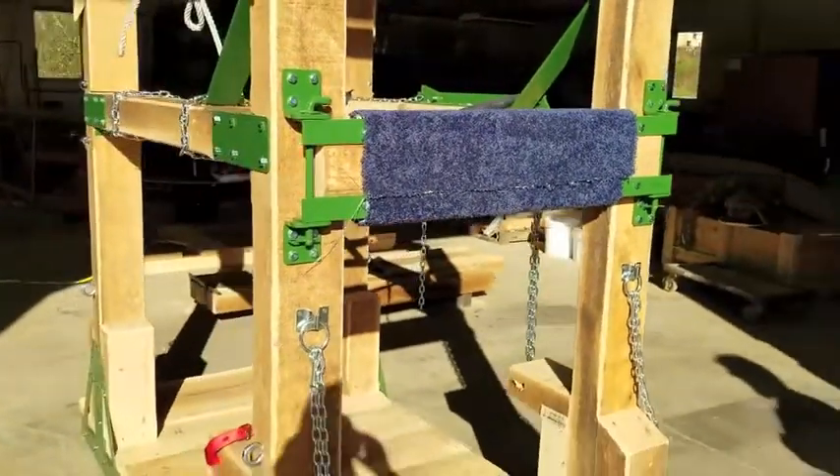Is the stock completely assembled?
Yes.